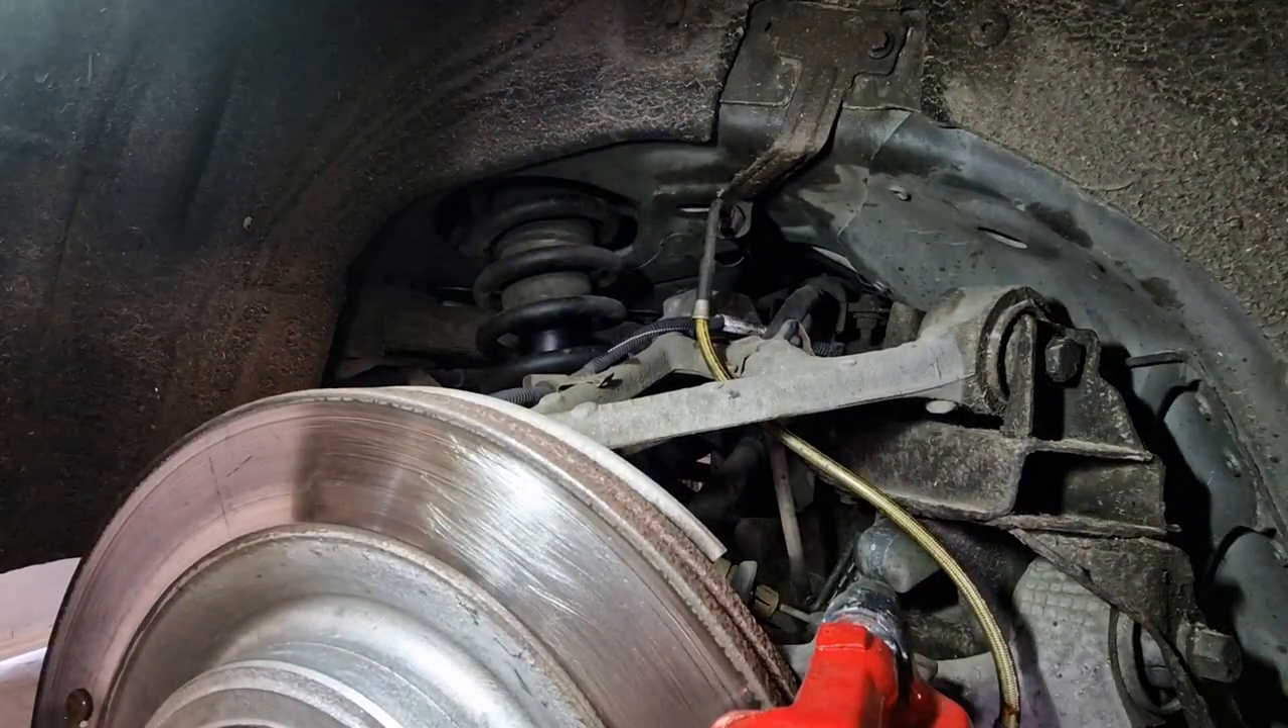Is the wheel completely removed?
Yes.